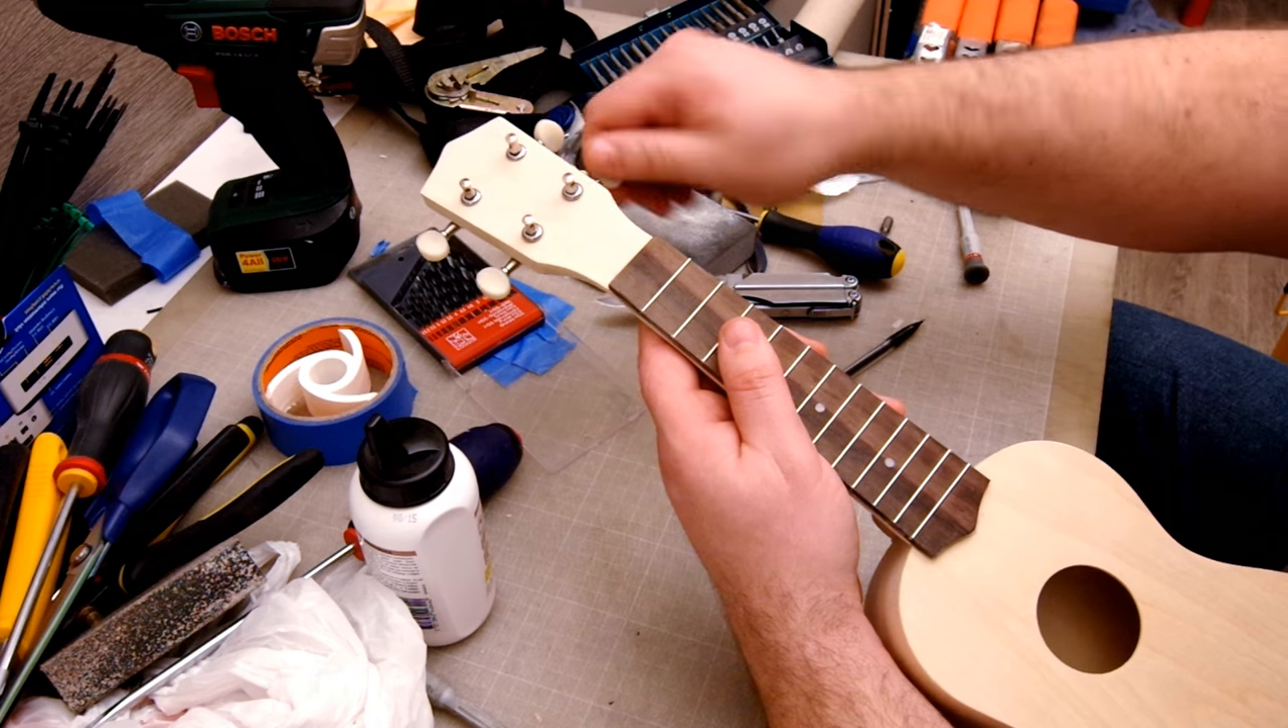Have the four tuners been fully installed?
Yes.